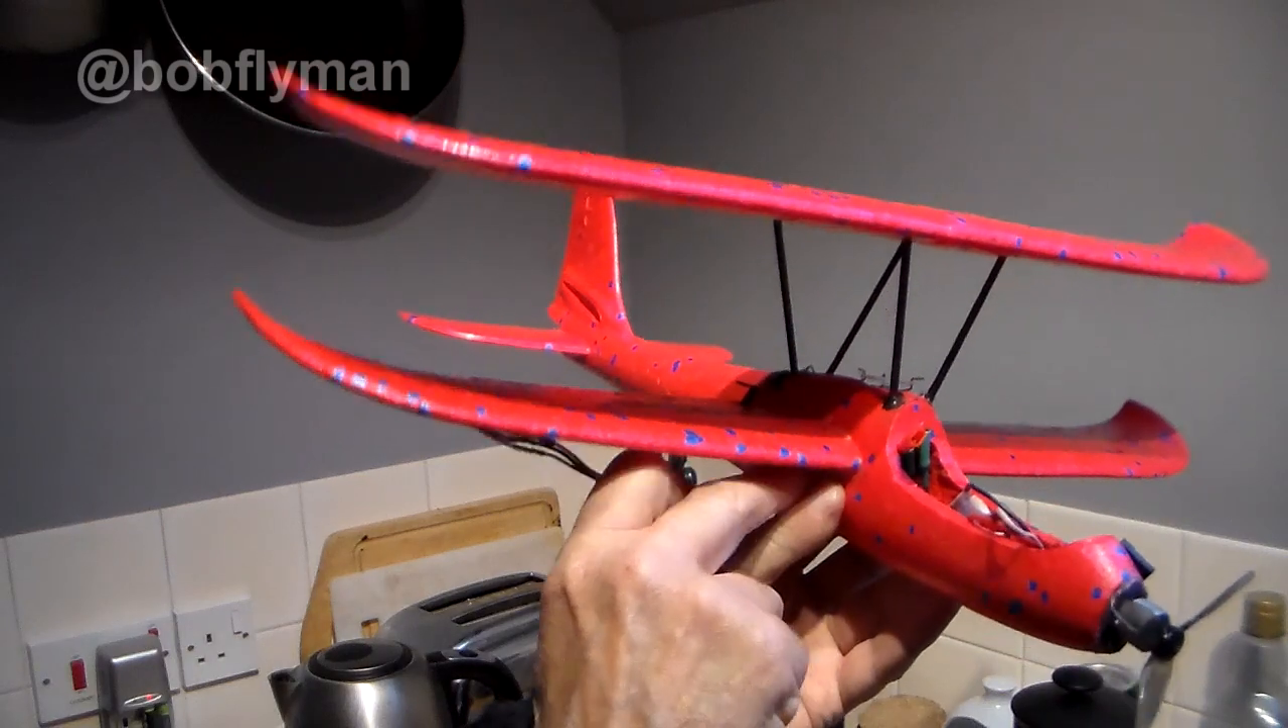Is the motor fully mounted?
Yes.